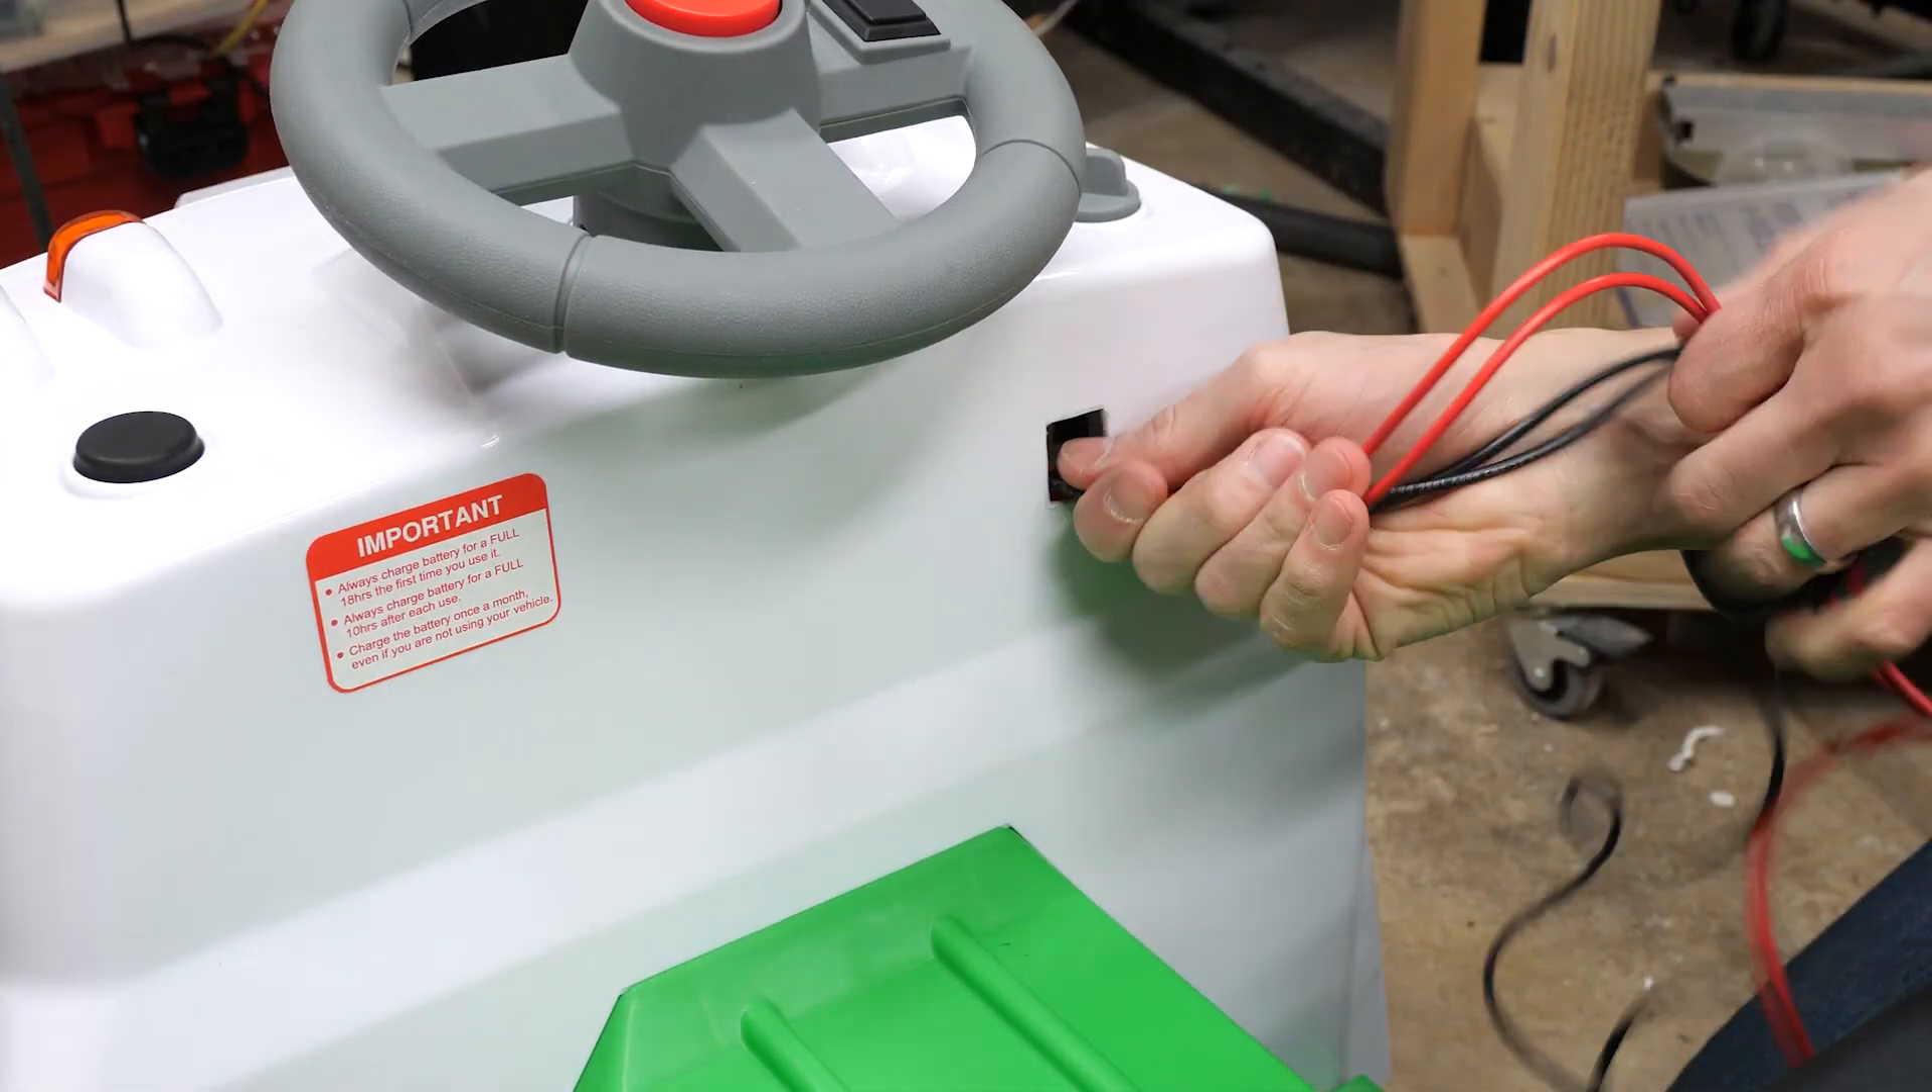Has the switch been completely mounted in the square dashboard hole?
No.